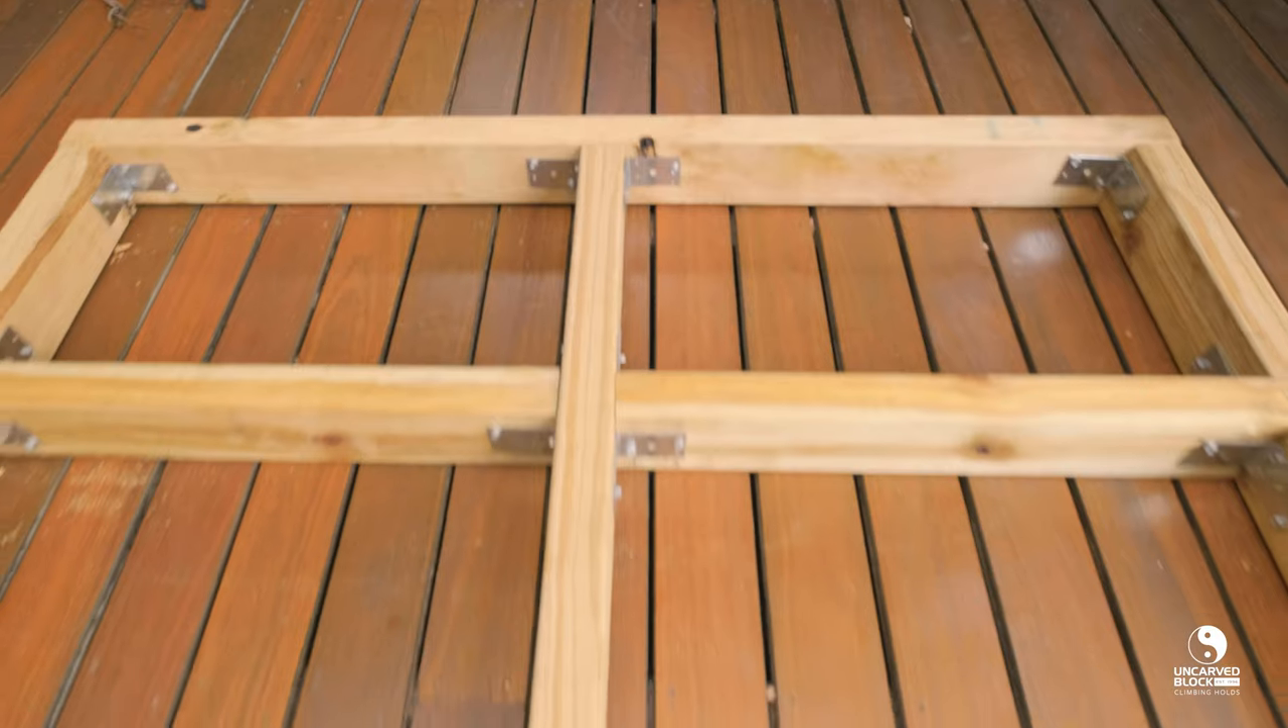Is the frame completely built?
Yes.